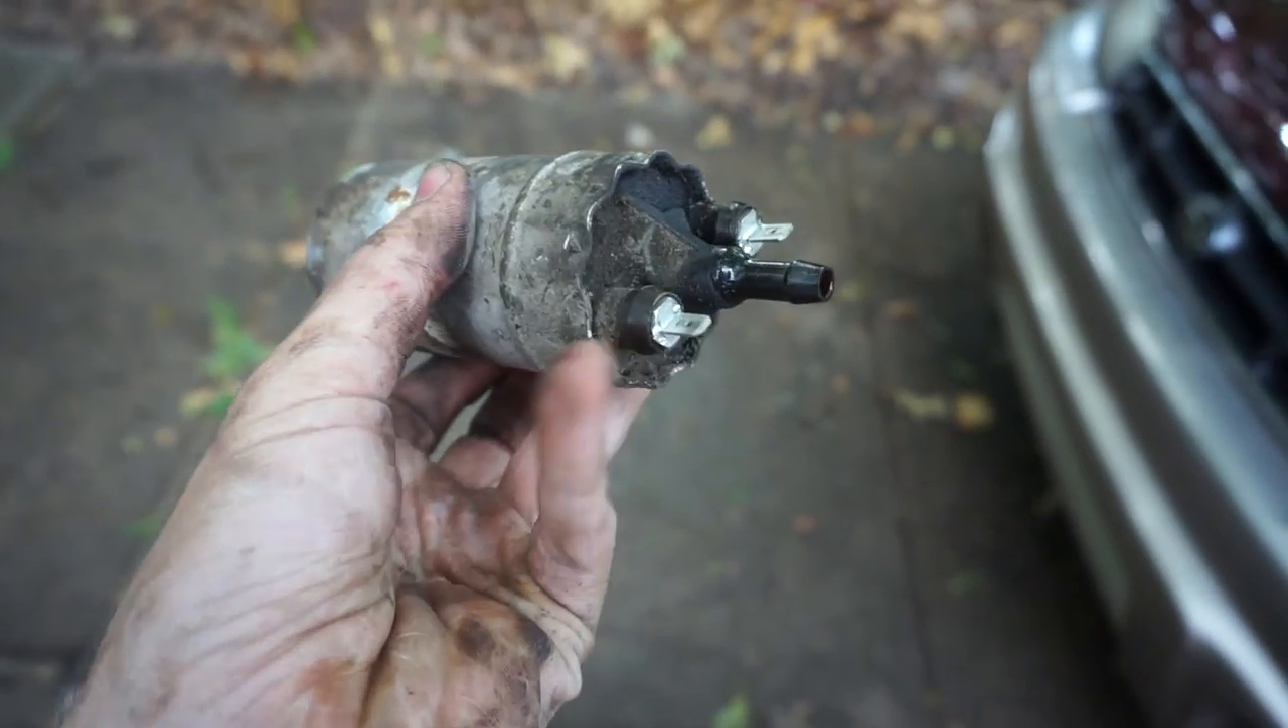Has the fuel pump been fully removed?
Yes.